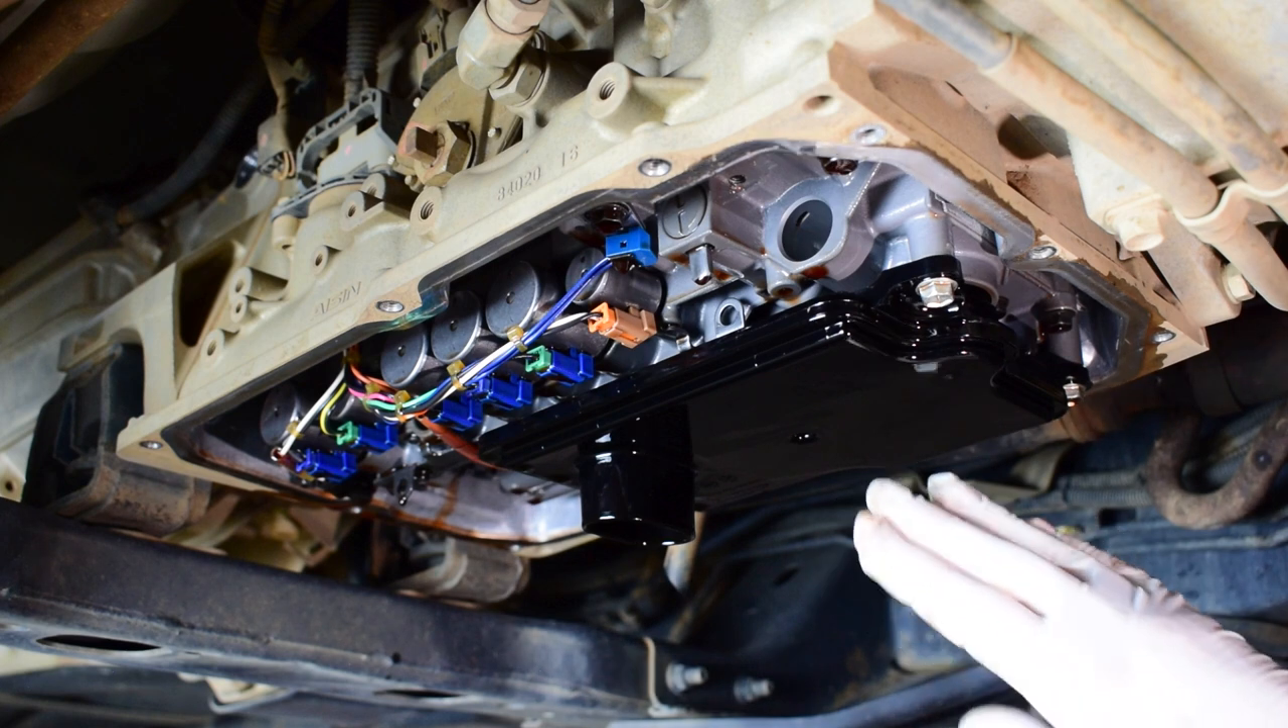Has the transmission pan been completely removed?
Yes.